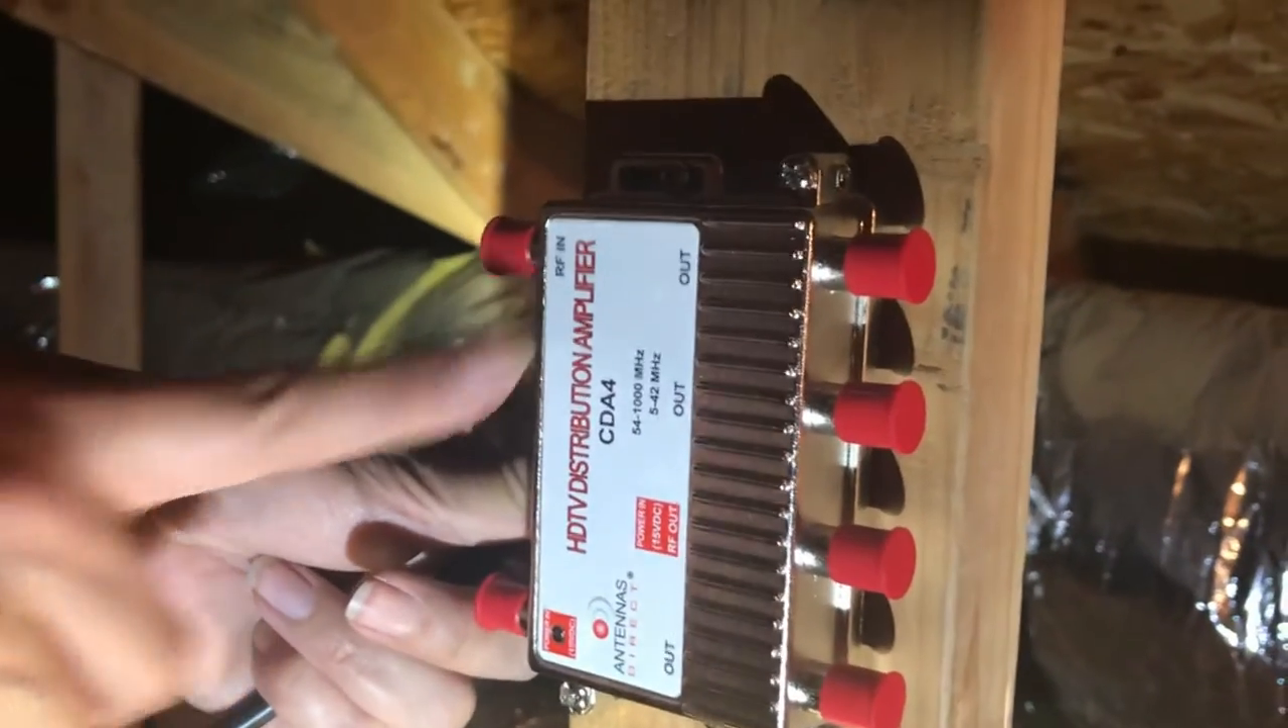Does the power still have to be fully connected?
Yes.